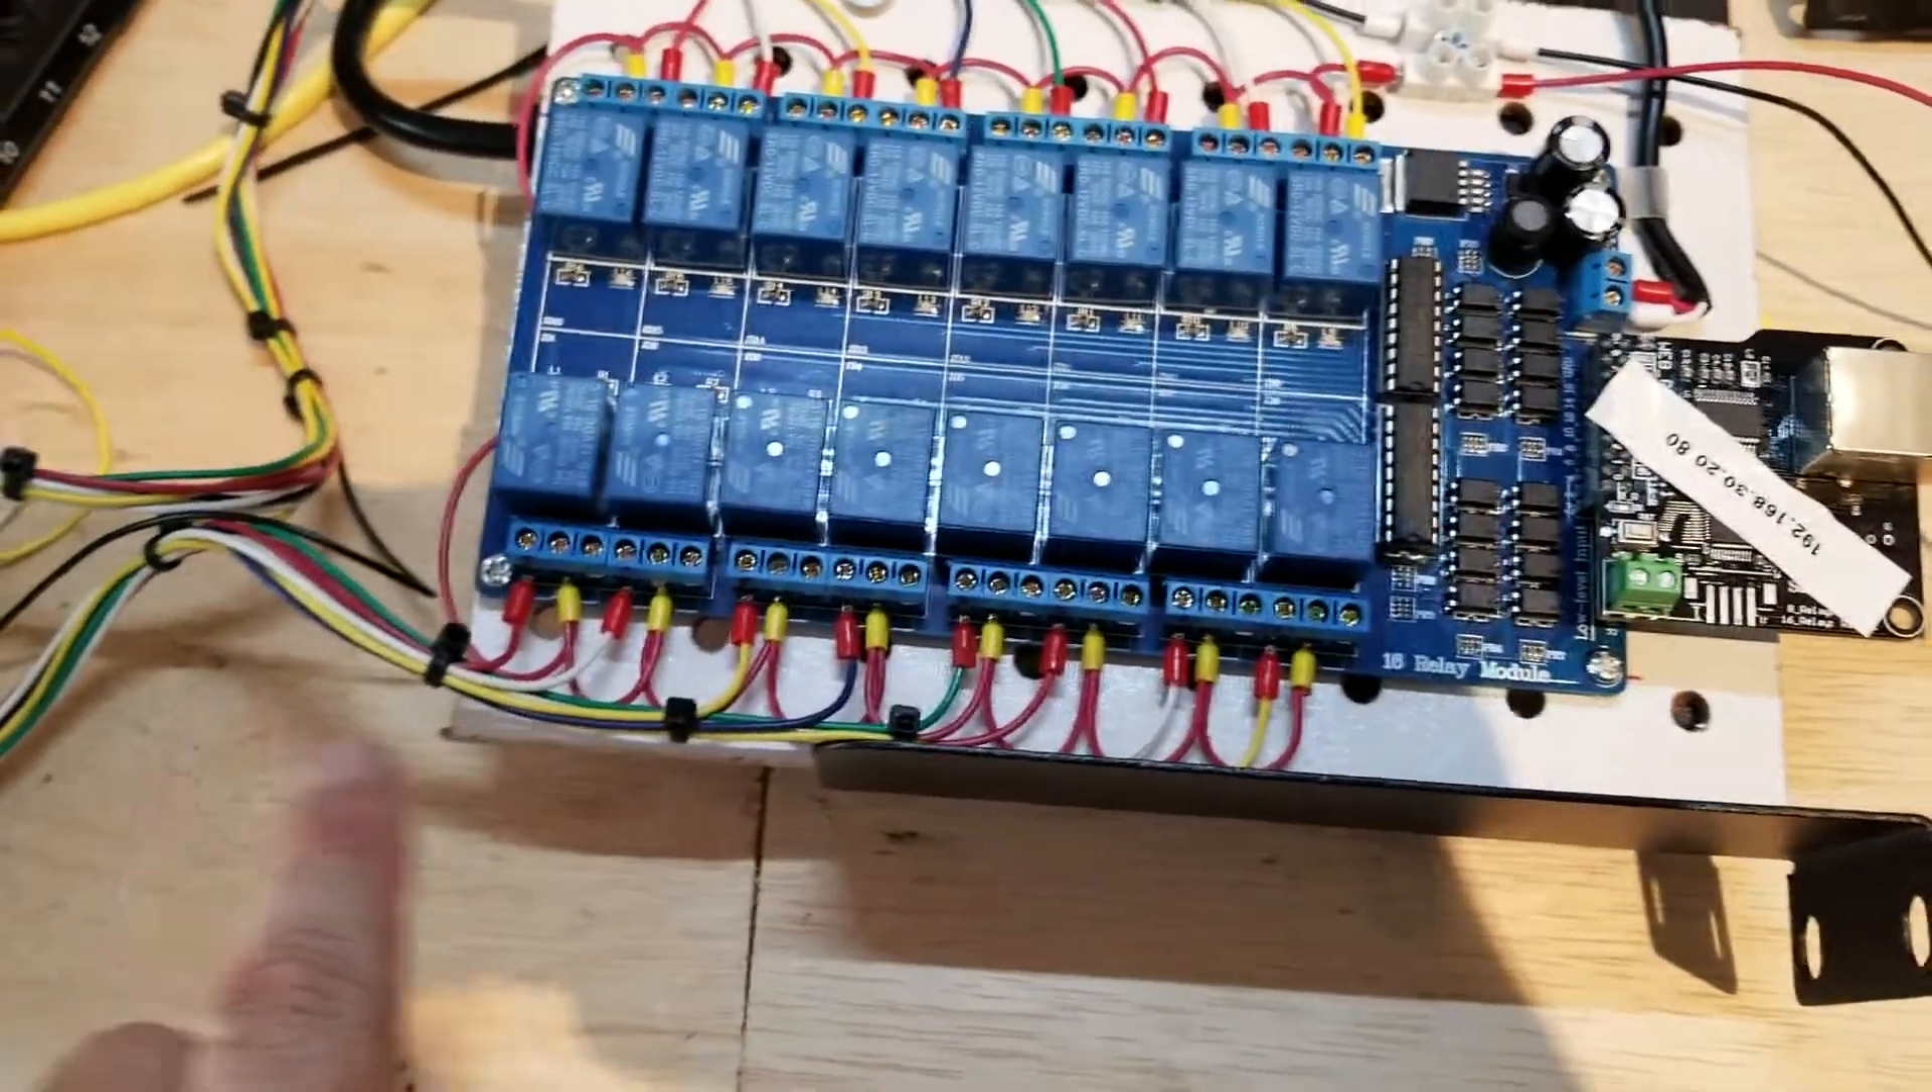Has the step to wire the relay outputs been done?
Yes.